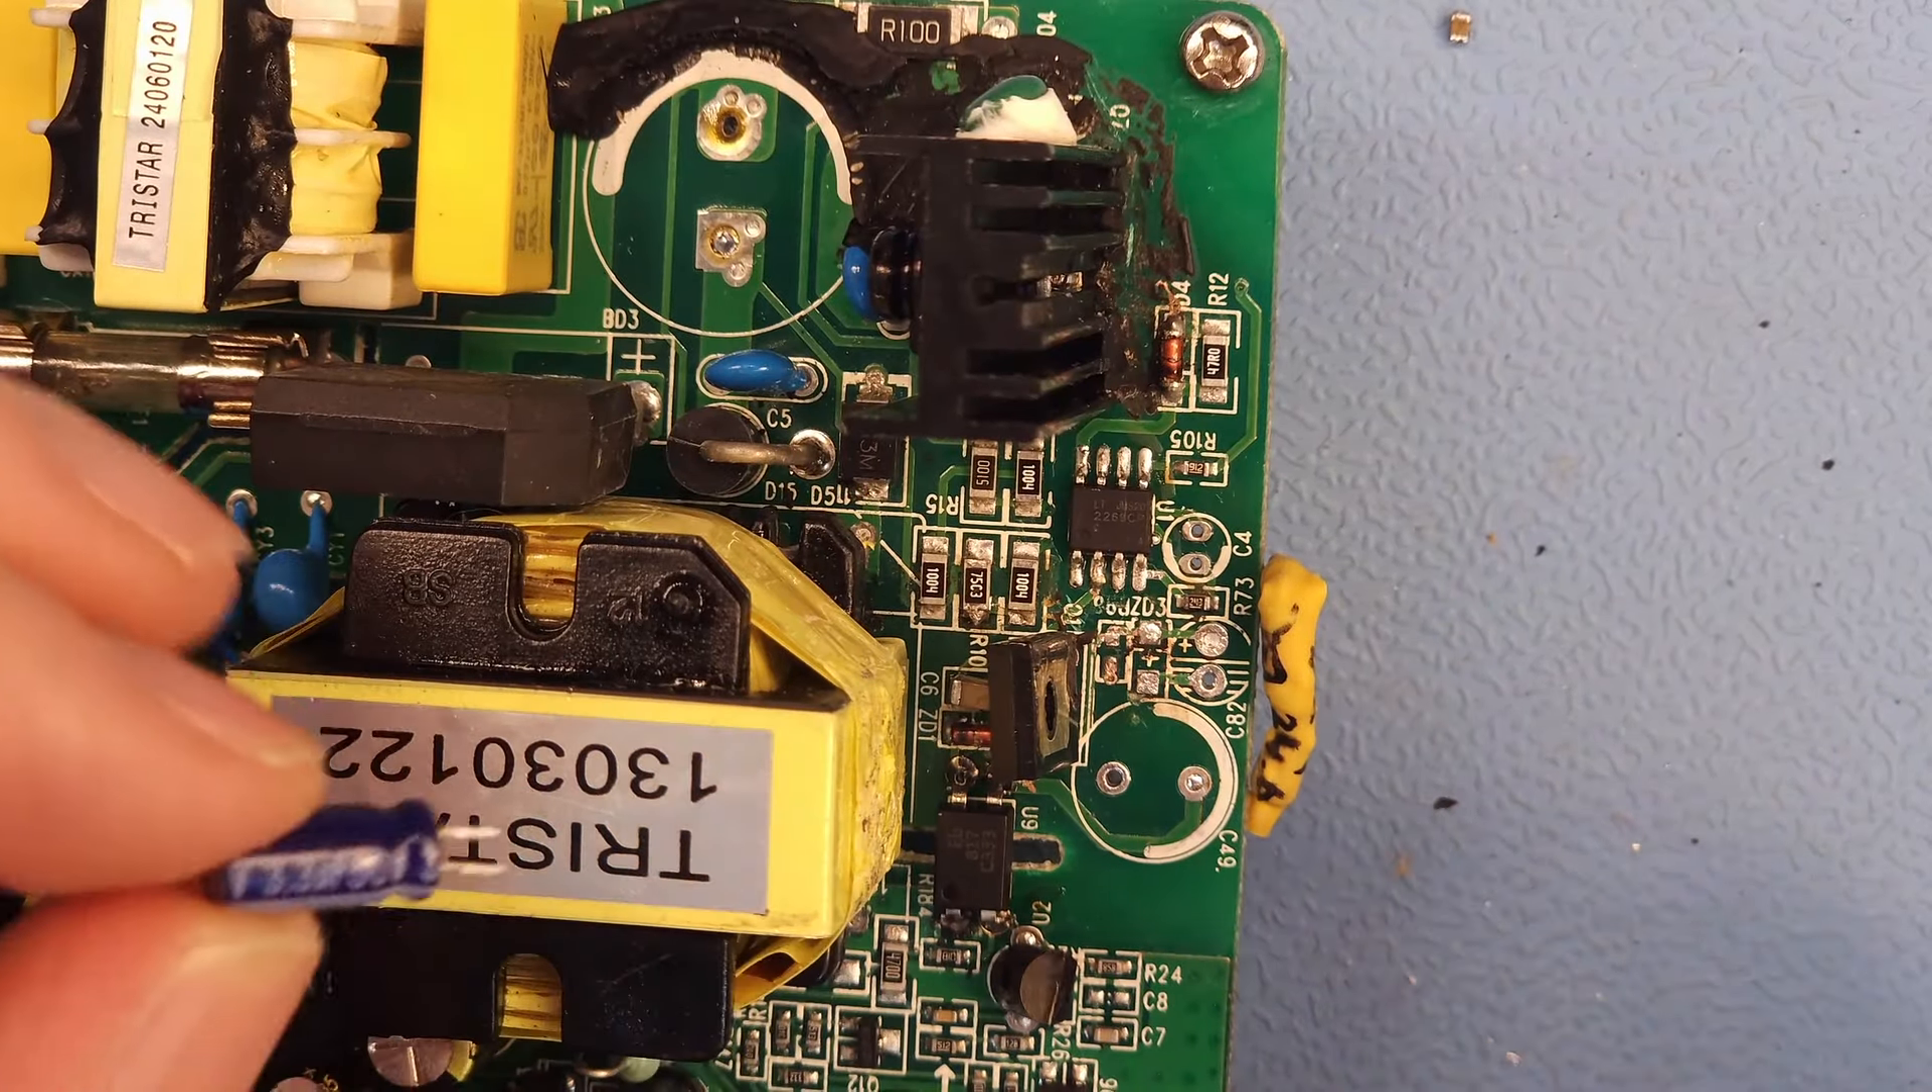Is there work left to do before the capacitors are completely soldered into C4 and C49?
Yes.